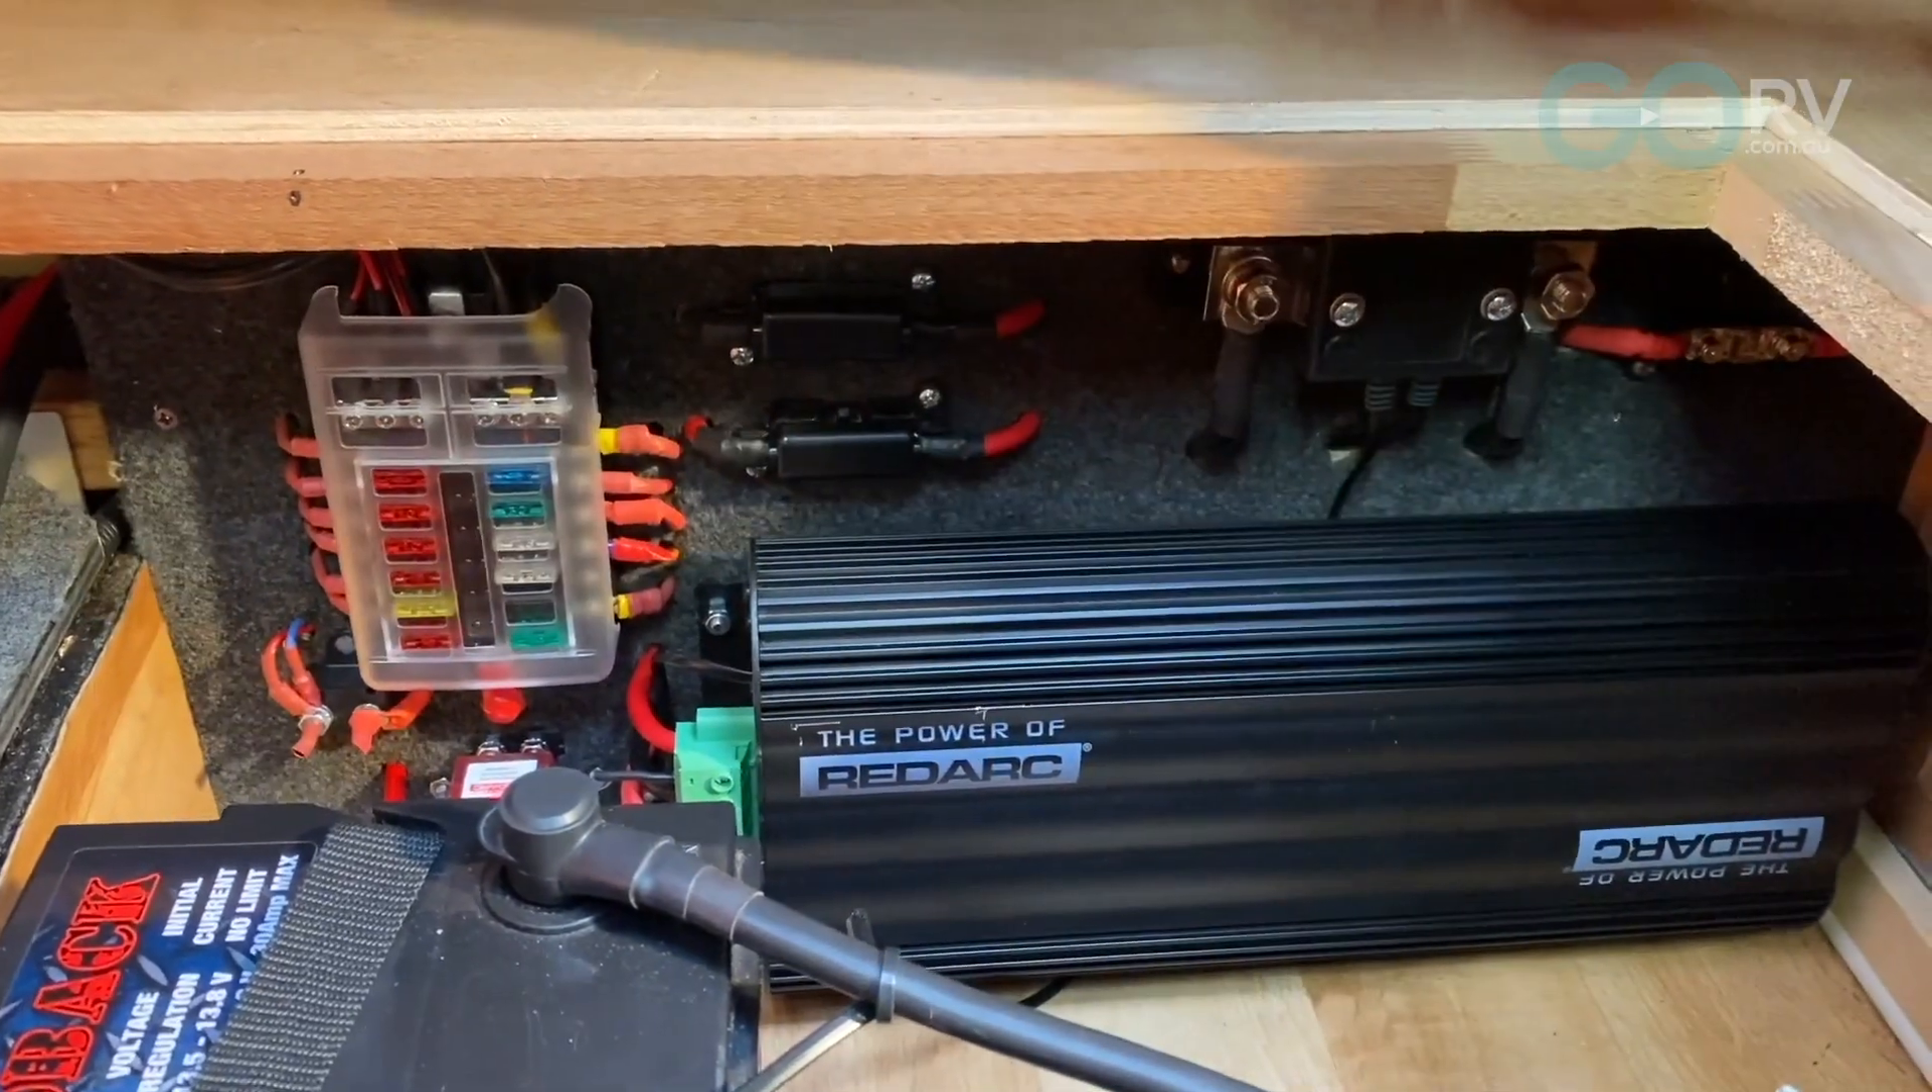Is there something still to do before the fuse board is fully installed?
No.